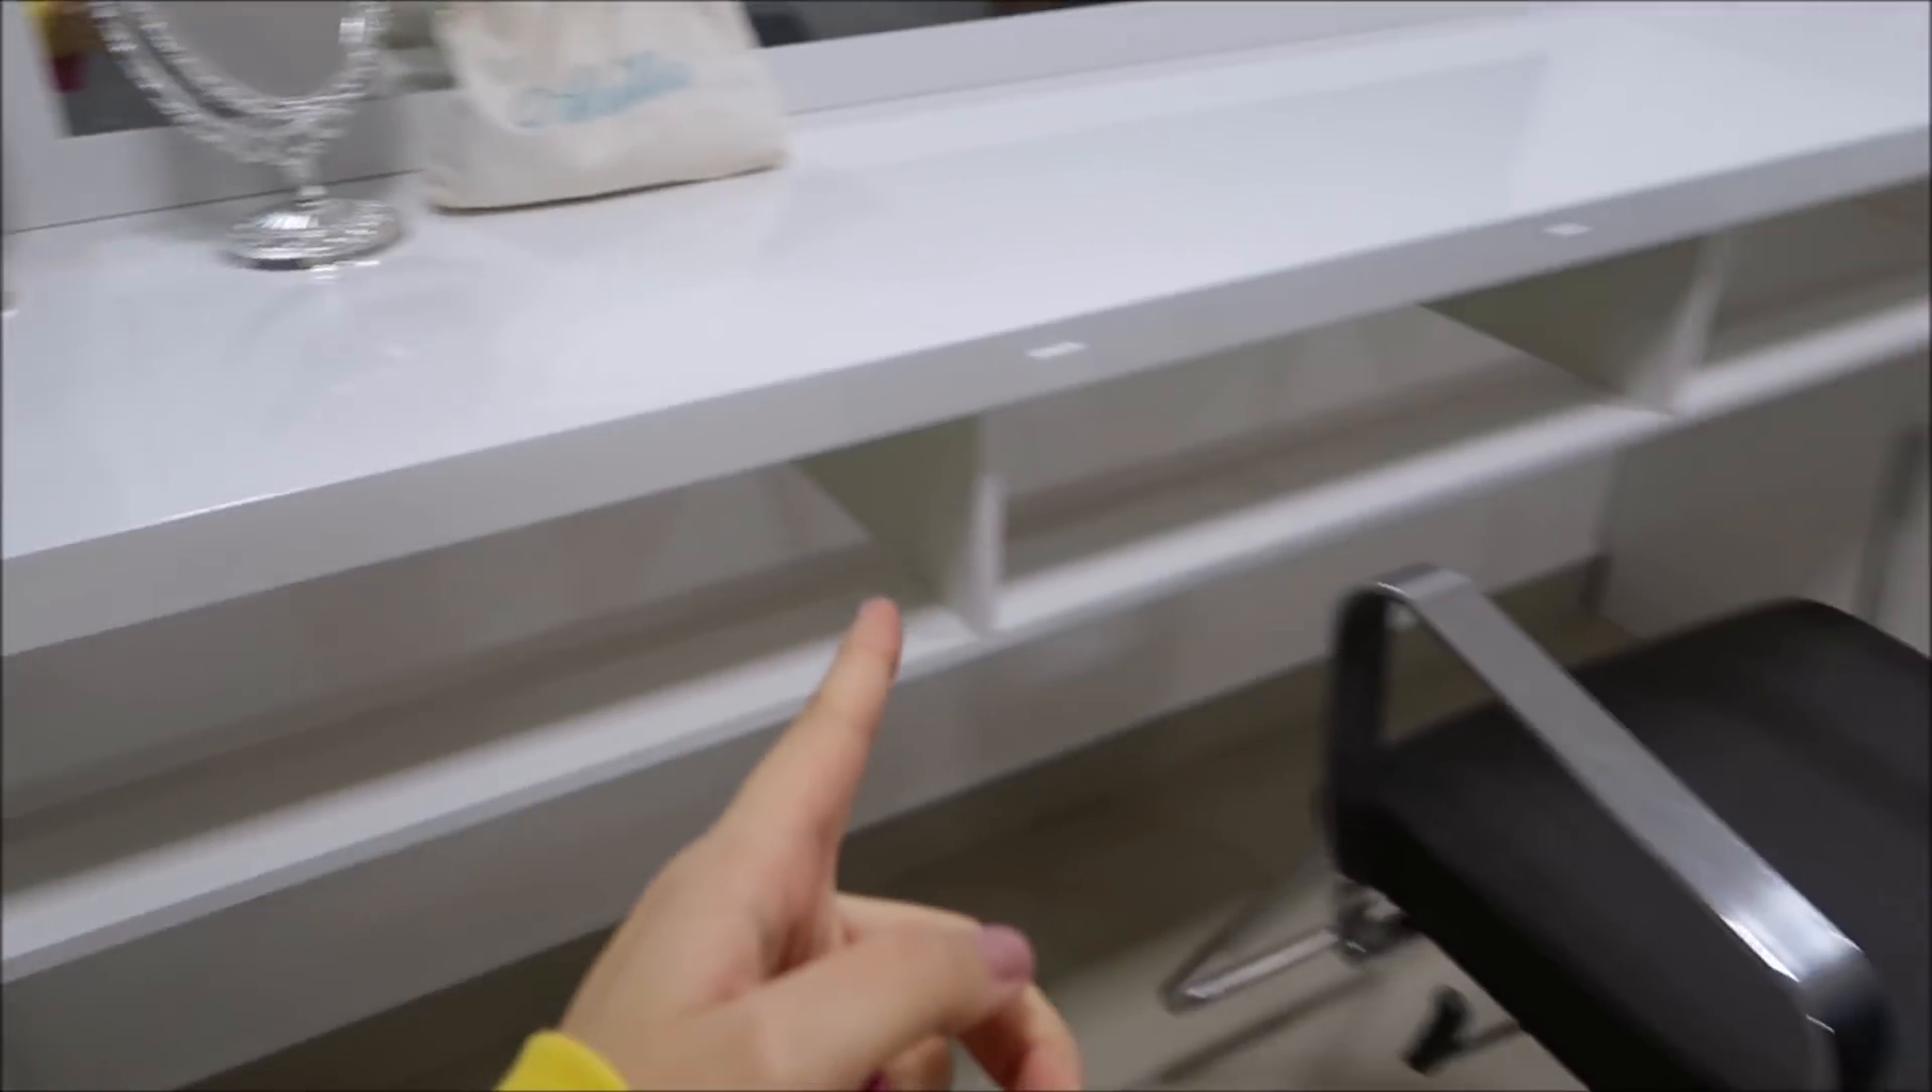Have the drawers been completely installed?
No.